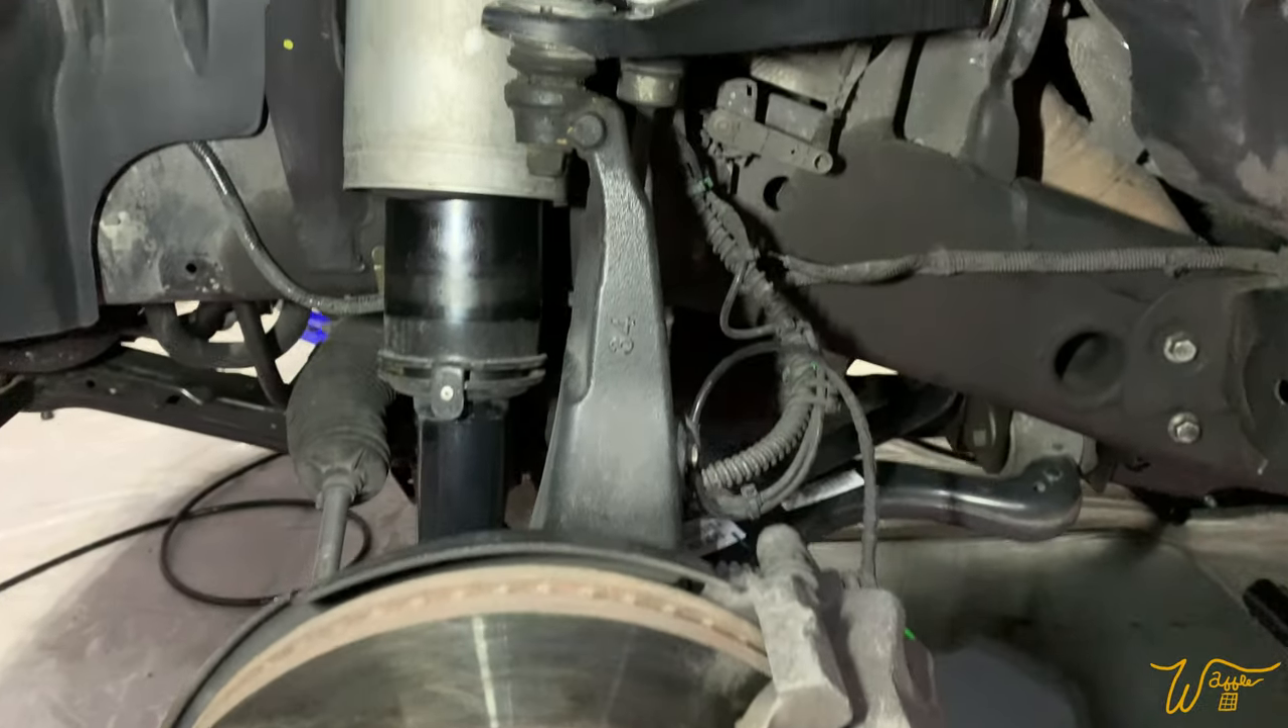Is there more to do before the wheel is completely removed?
No.